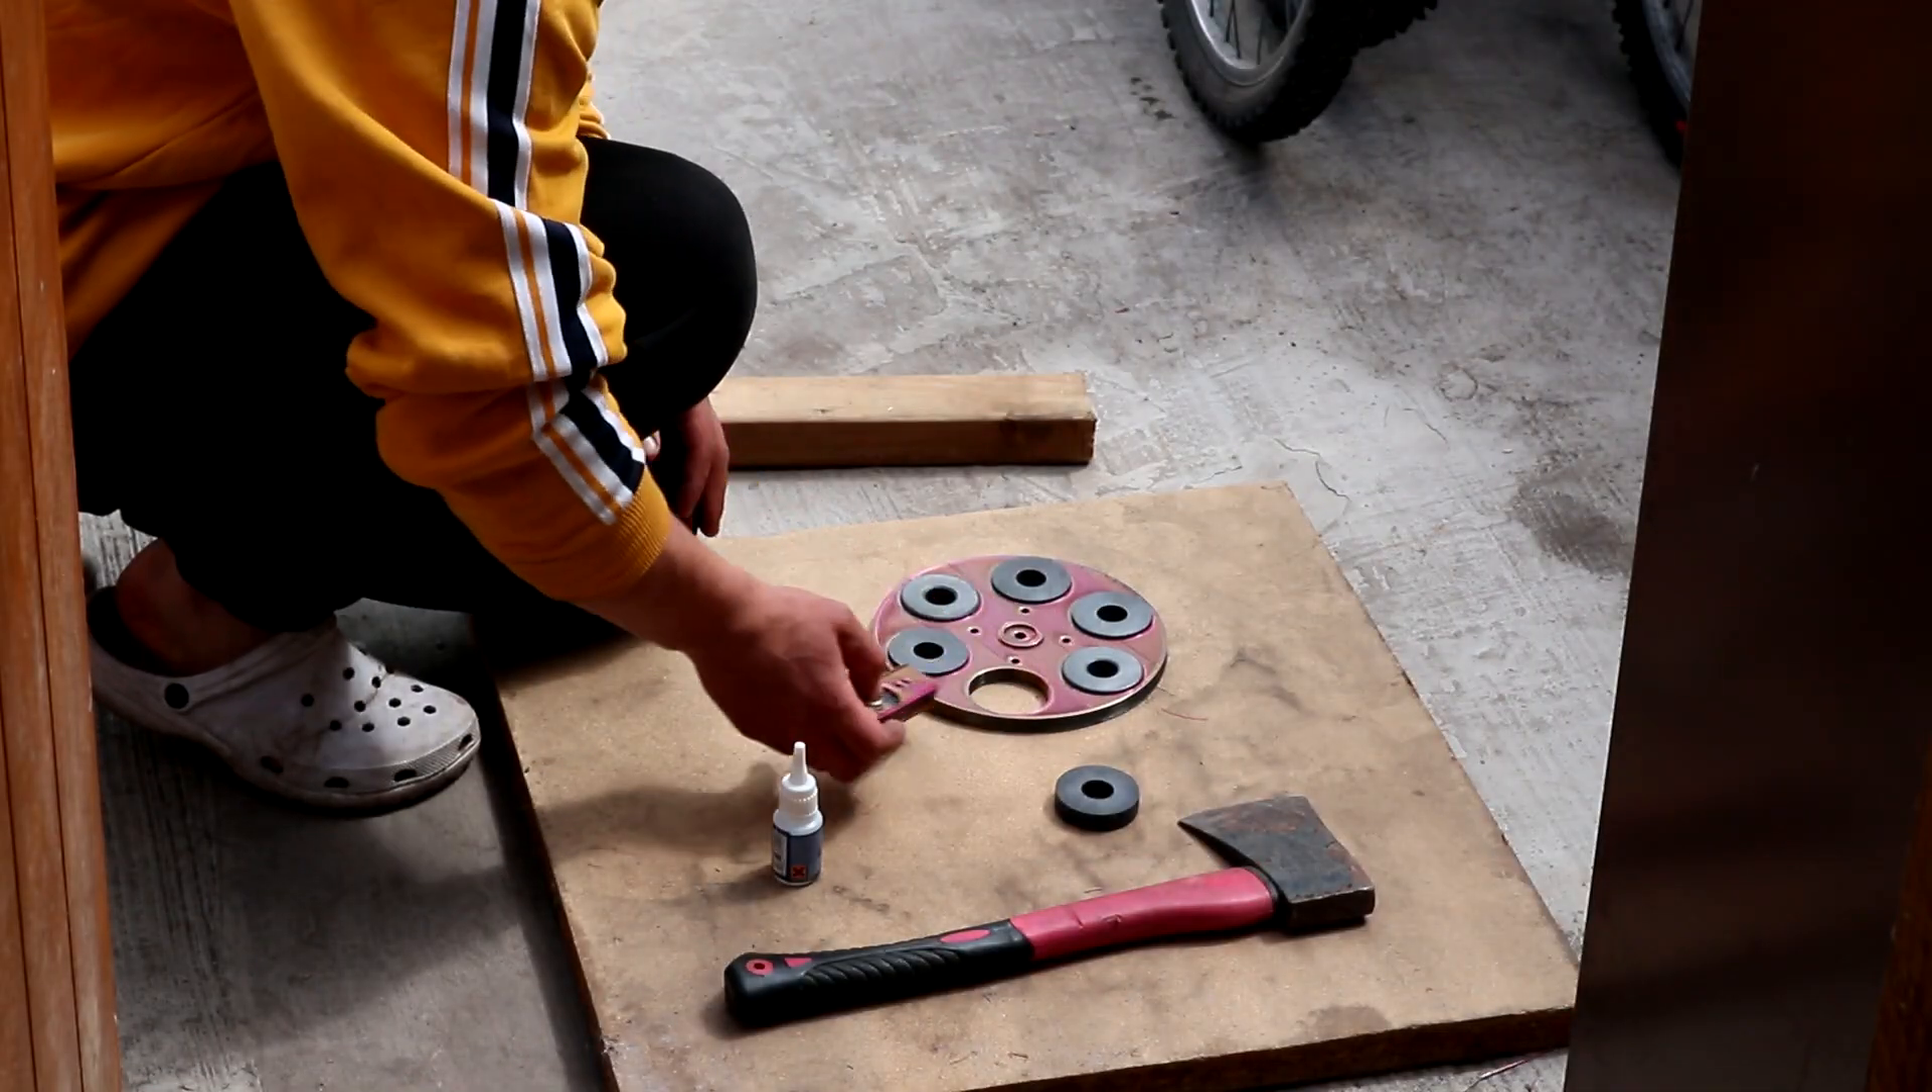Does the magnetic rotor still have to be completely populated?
Yes.